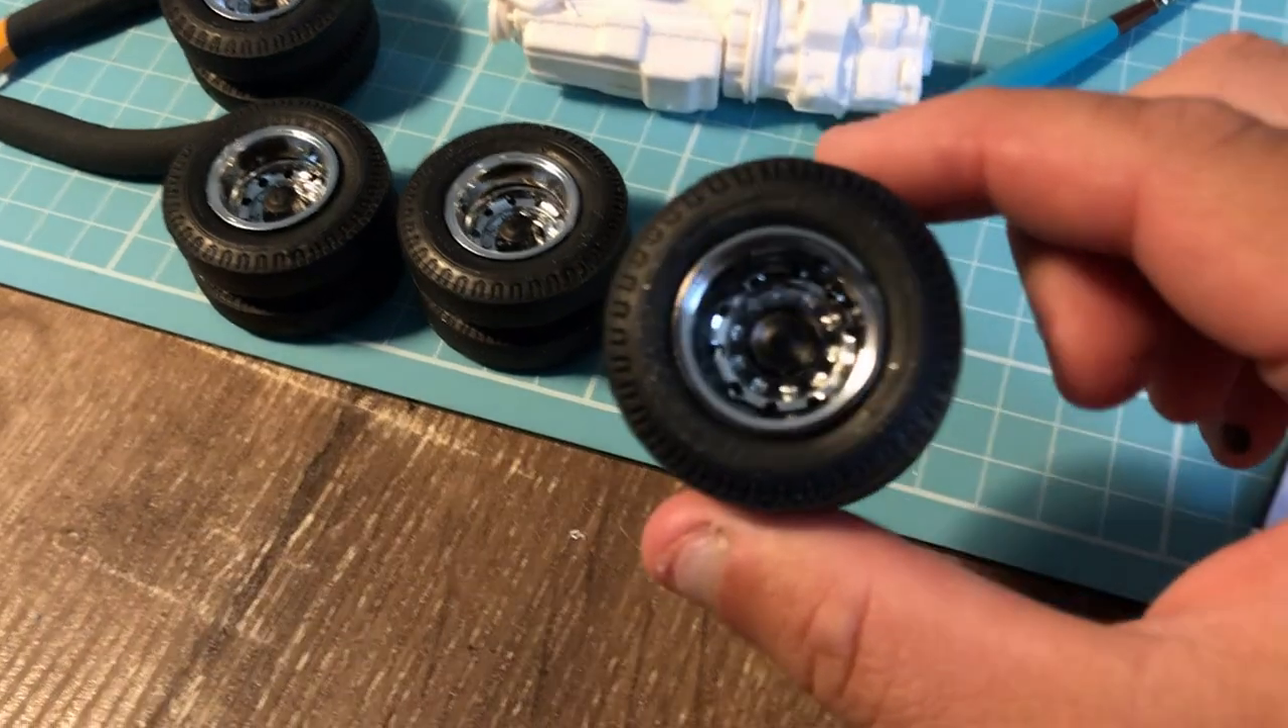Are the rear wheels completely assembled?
Yes.